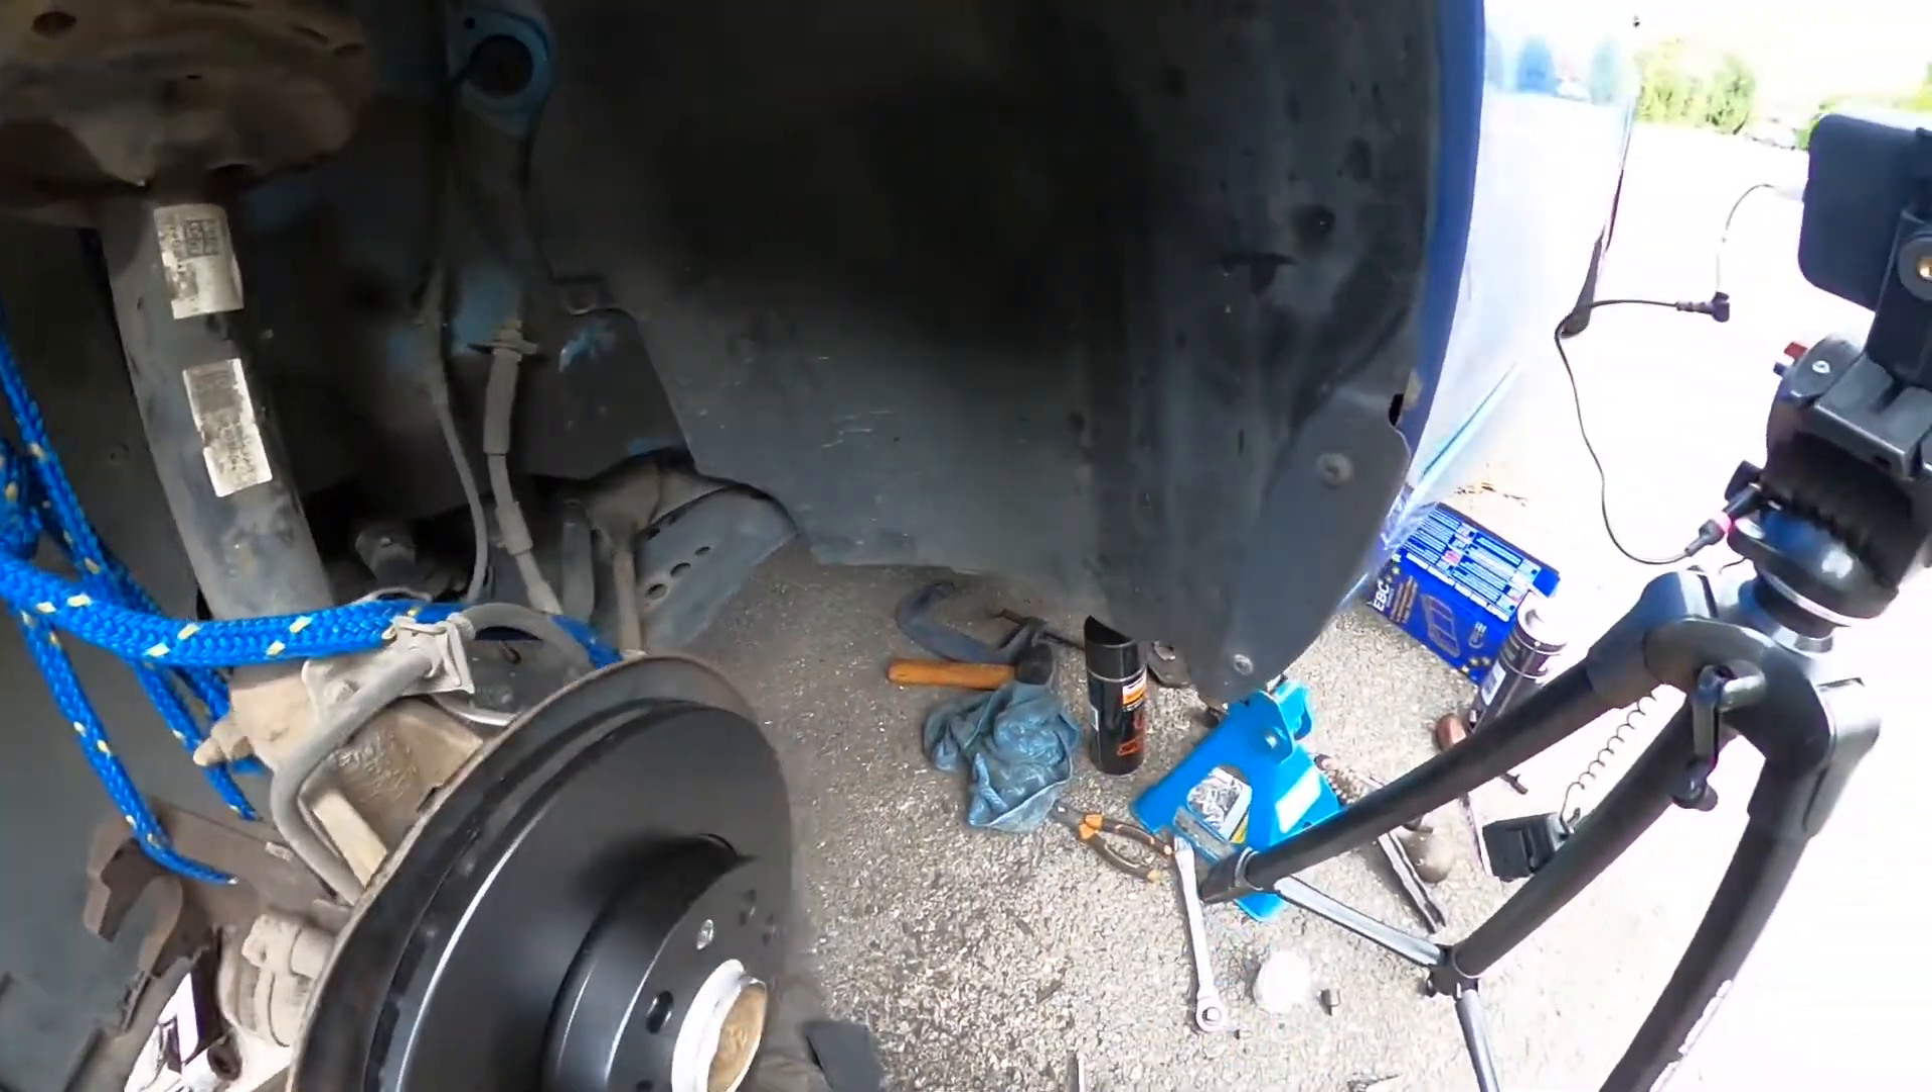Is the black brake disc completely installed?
Yes.